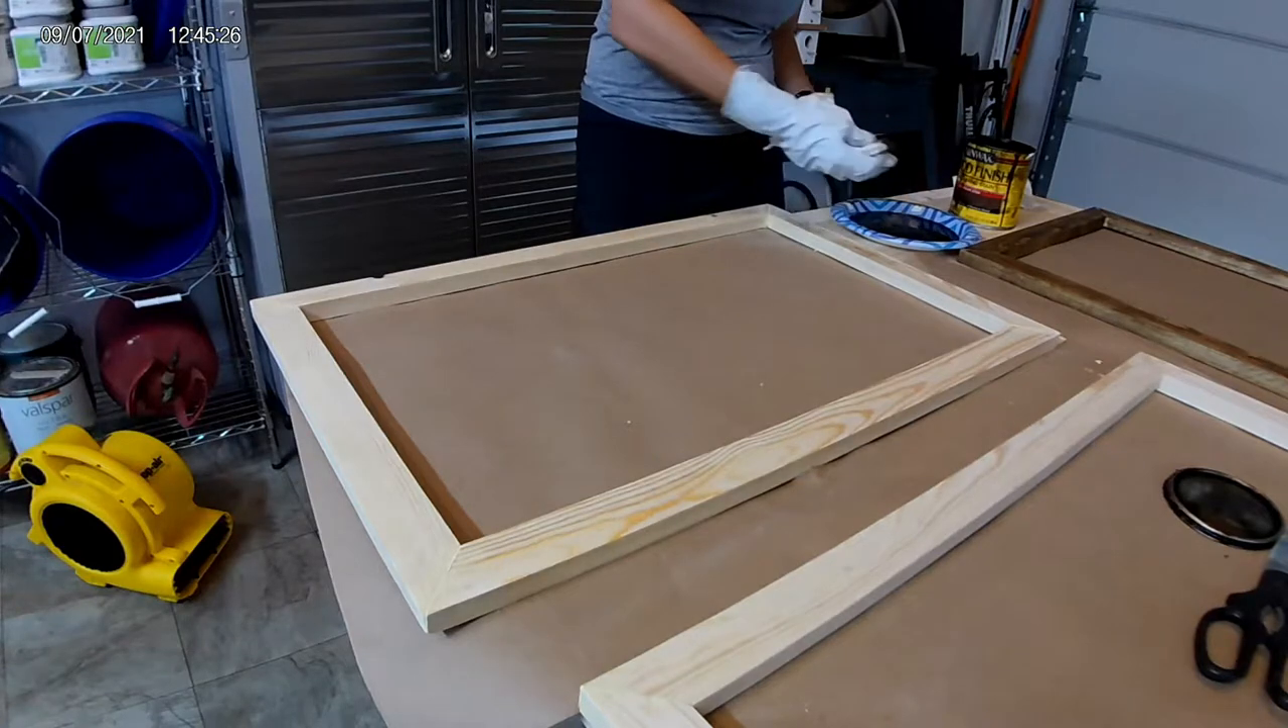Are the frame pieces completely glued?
Yes.